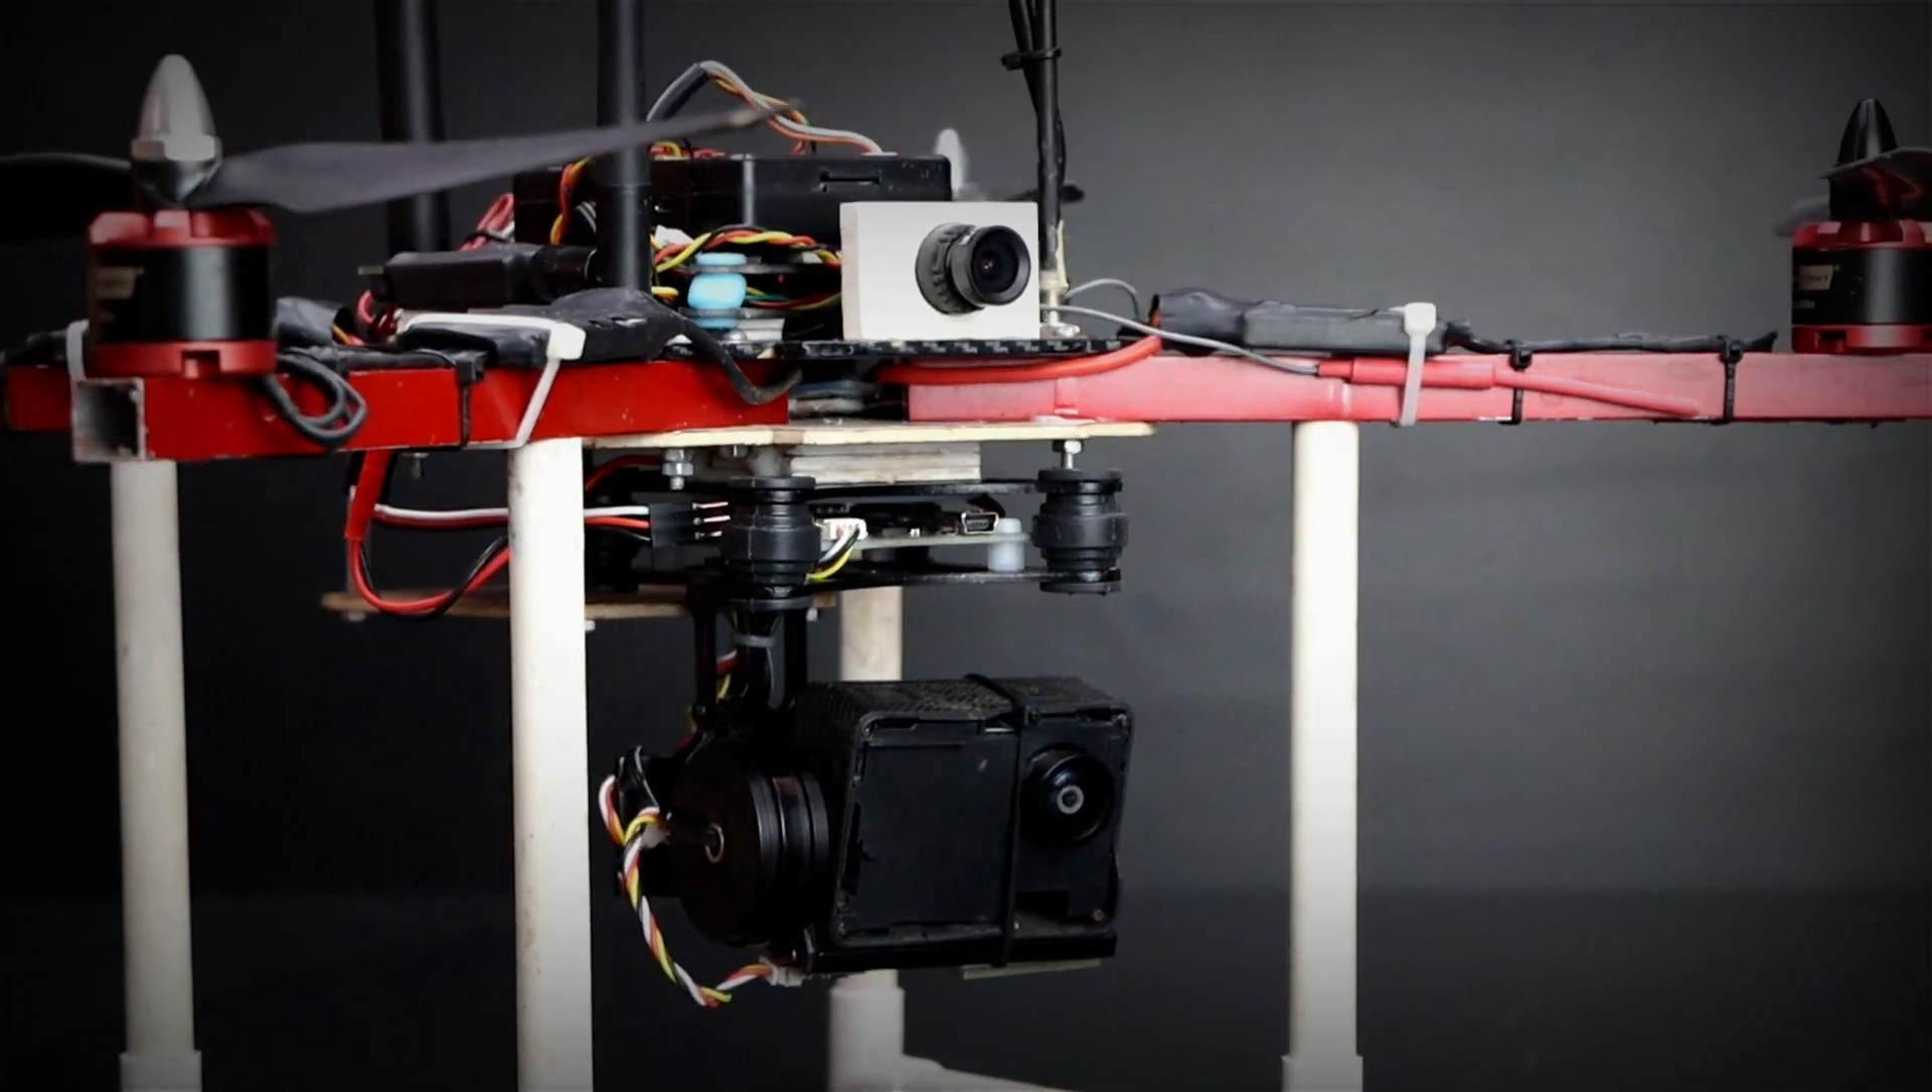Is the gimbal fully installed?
Yes.